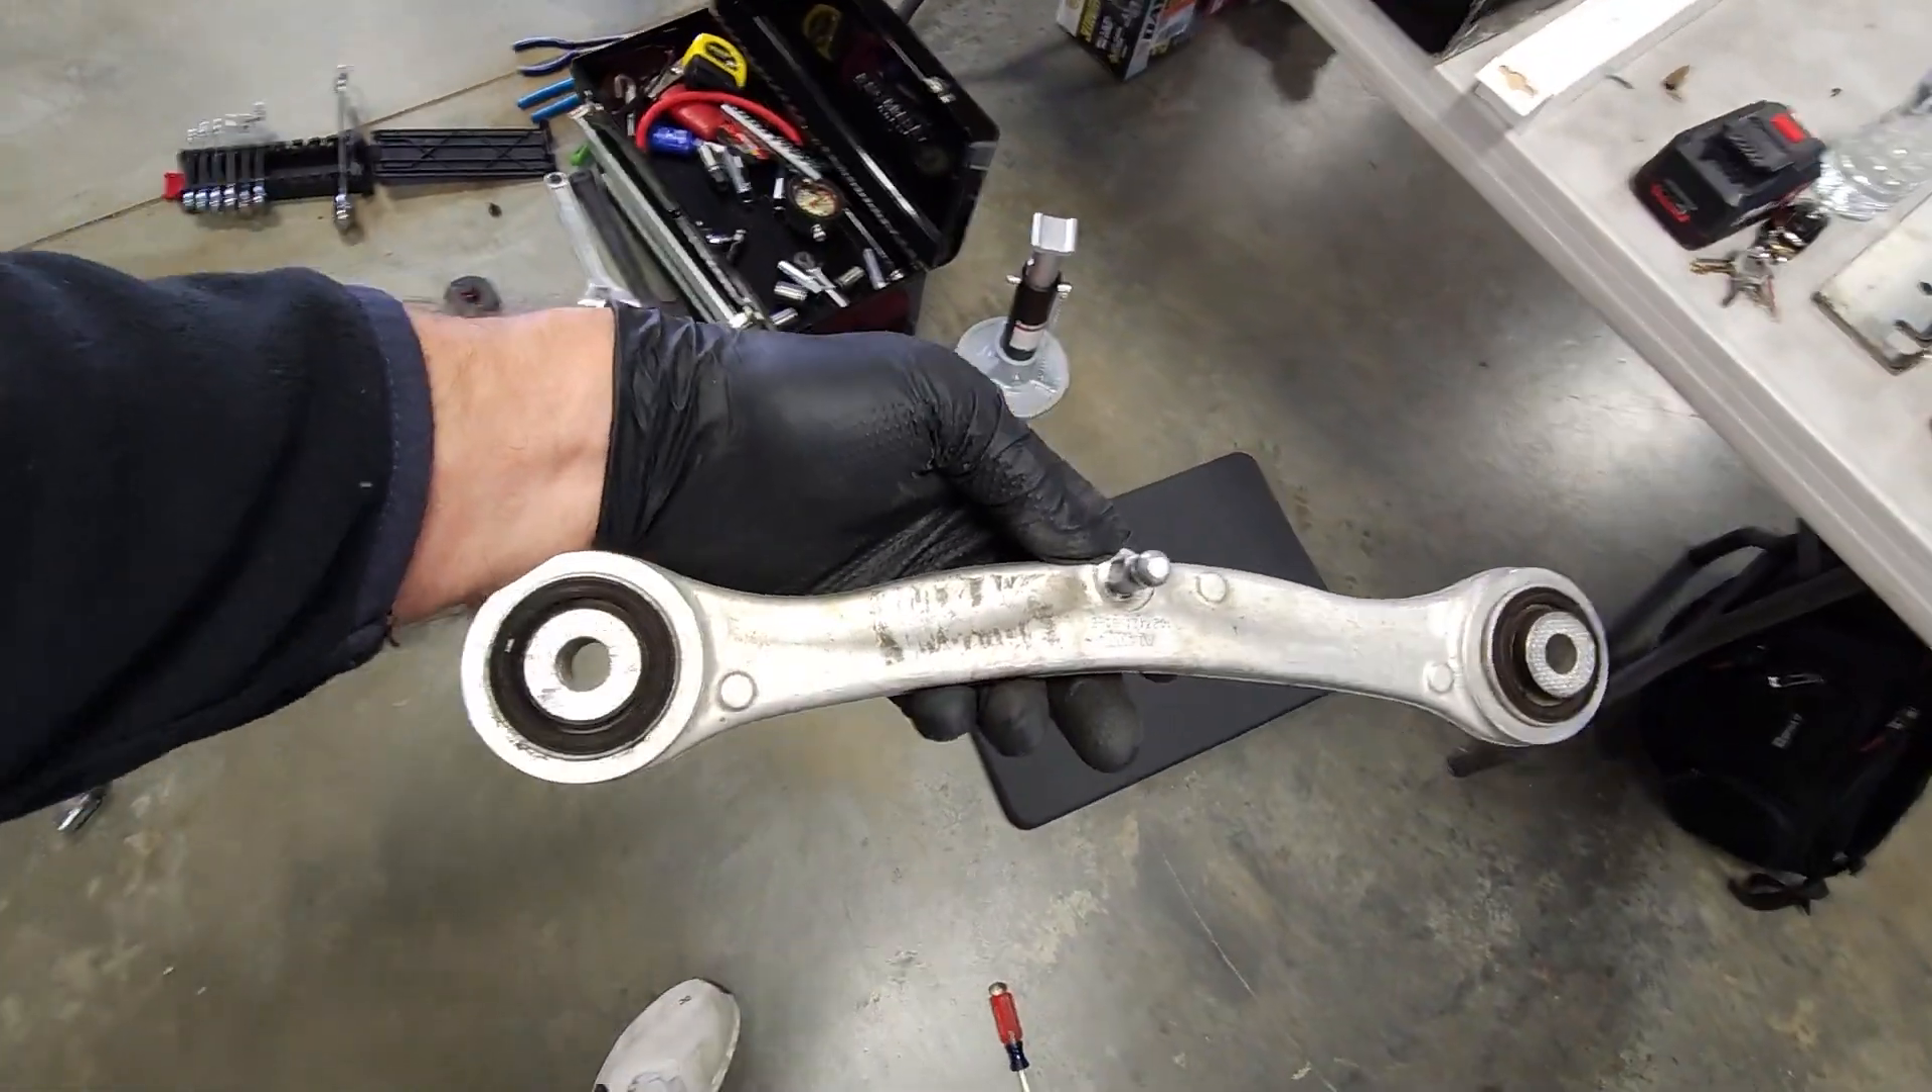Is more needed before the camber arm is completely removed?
No.